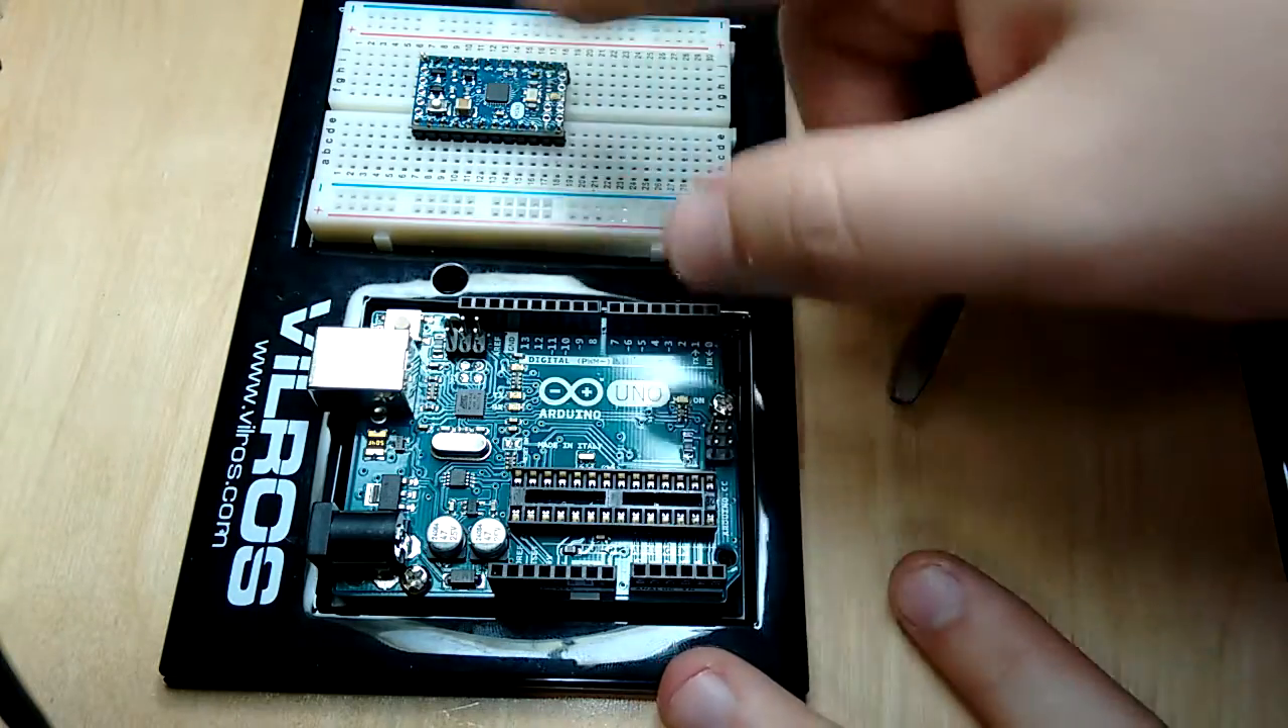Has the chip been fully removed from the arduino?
Yes.